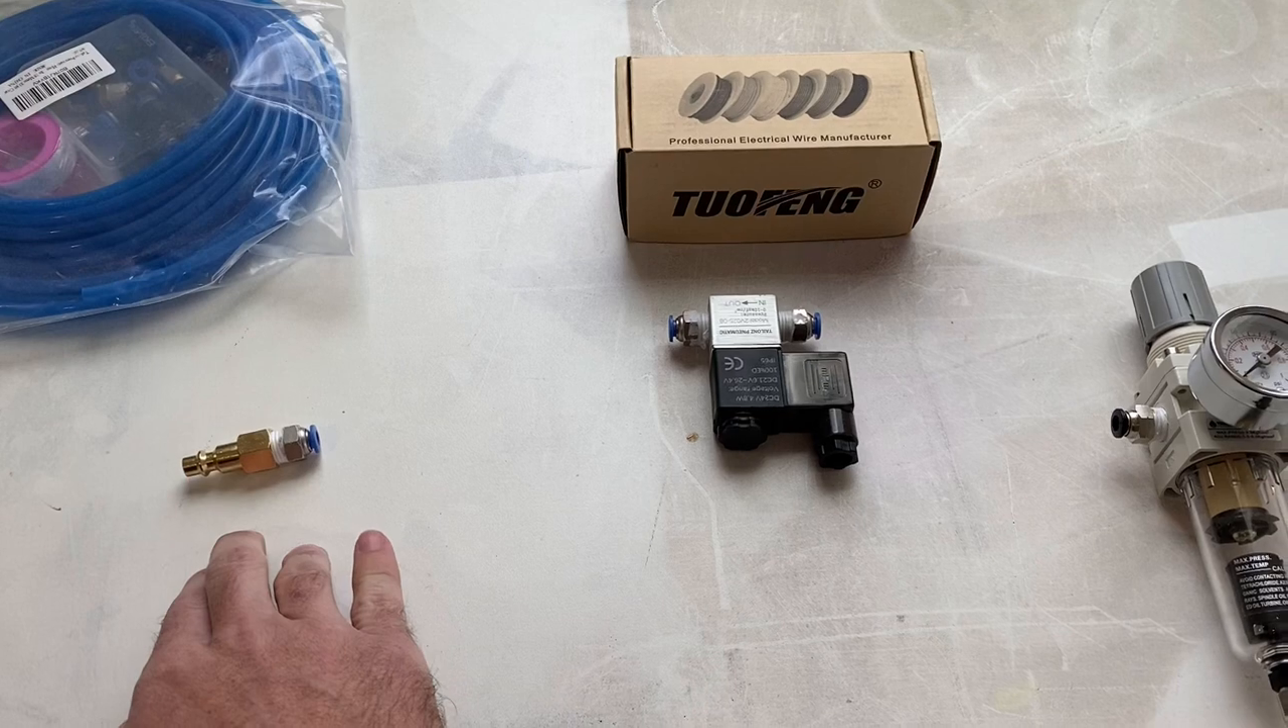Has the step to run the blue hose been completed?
No.